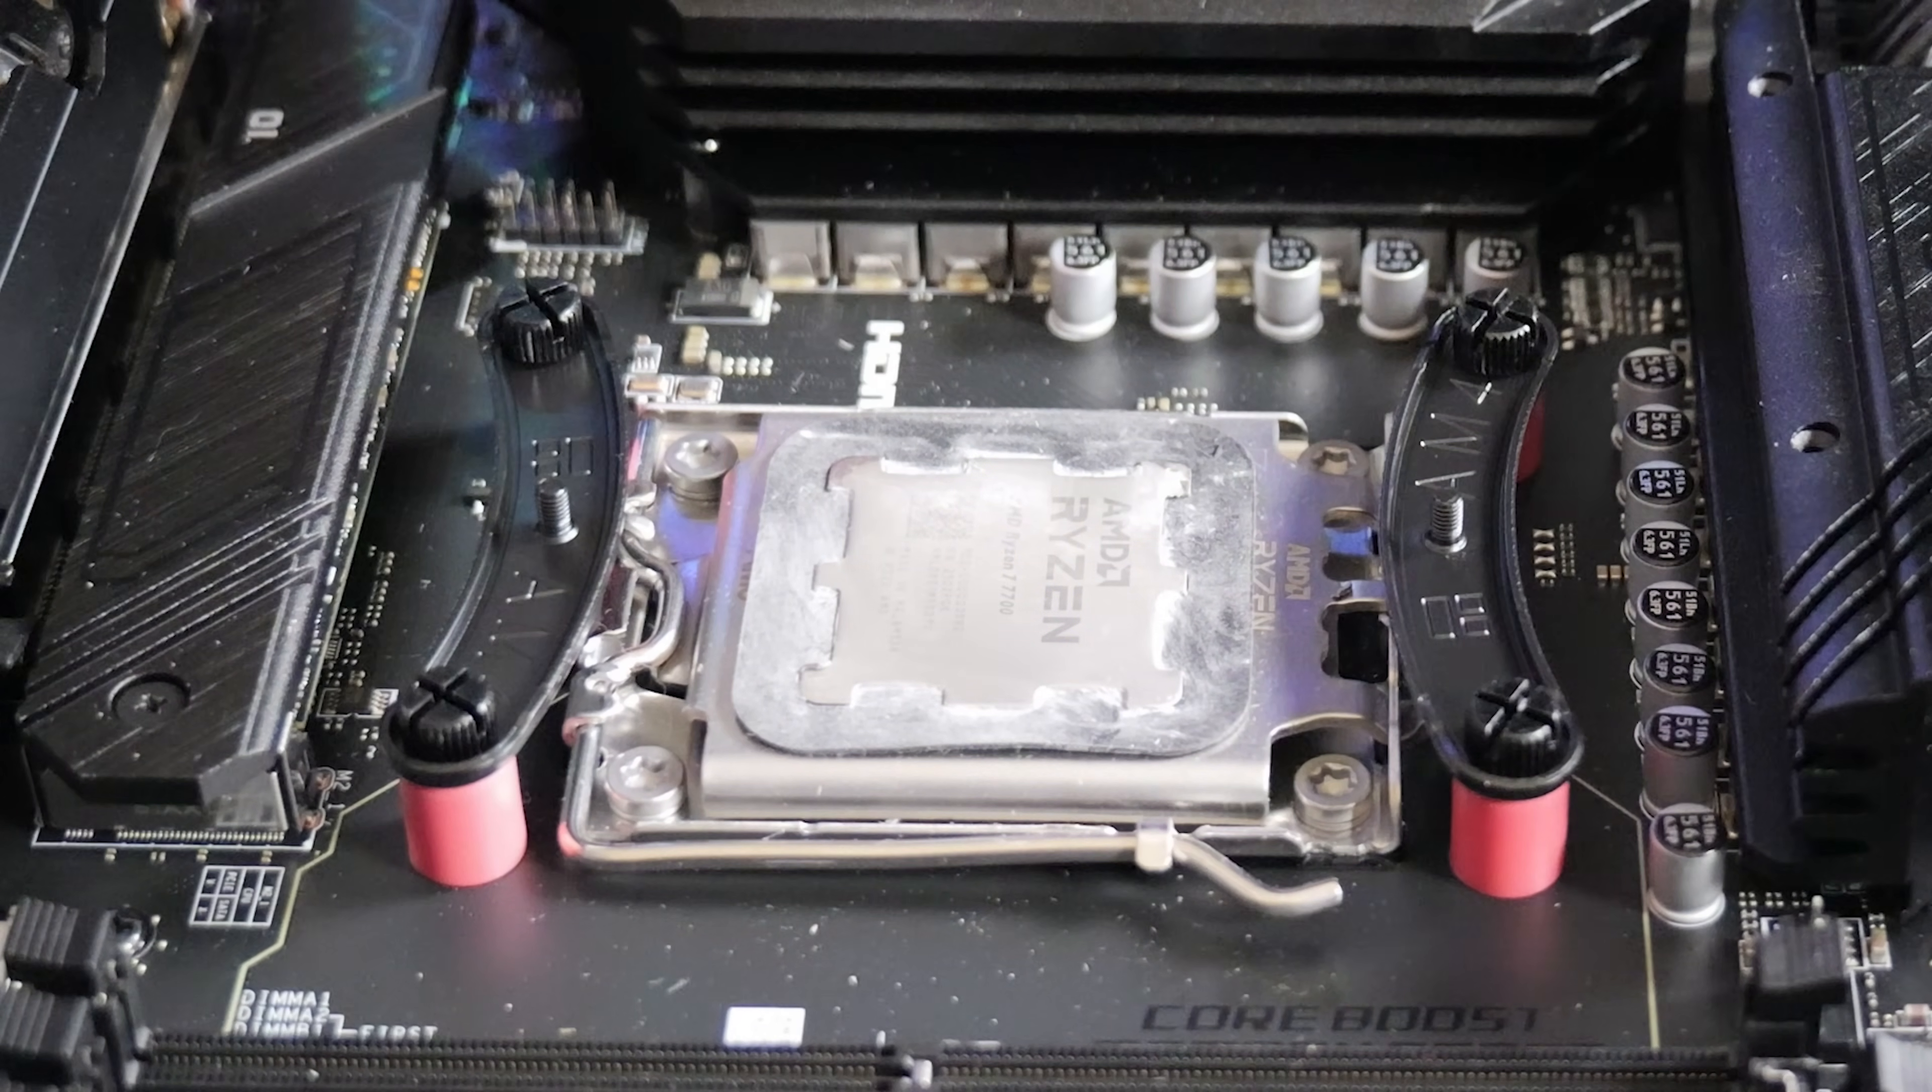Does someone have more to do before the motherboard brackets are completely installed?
No.